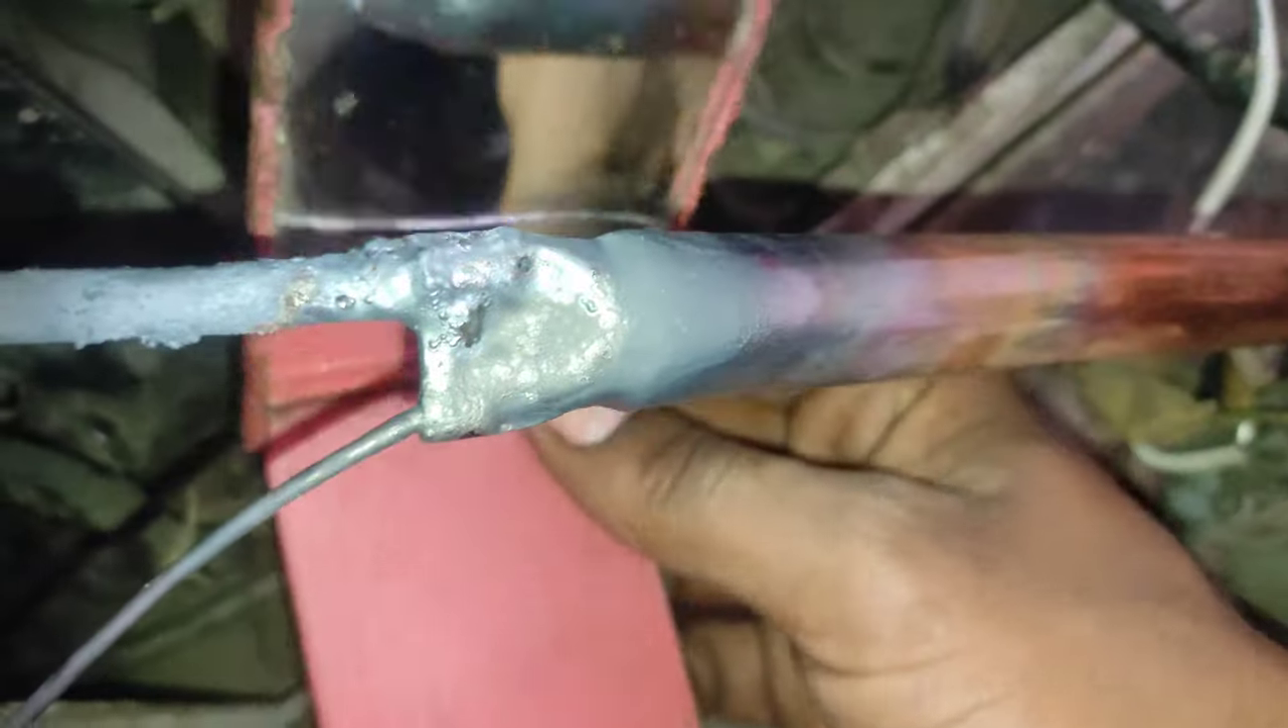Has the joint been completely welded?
Yes.